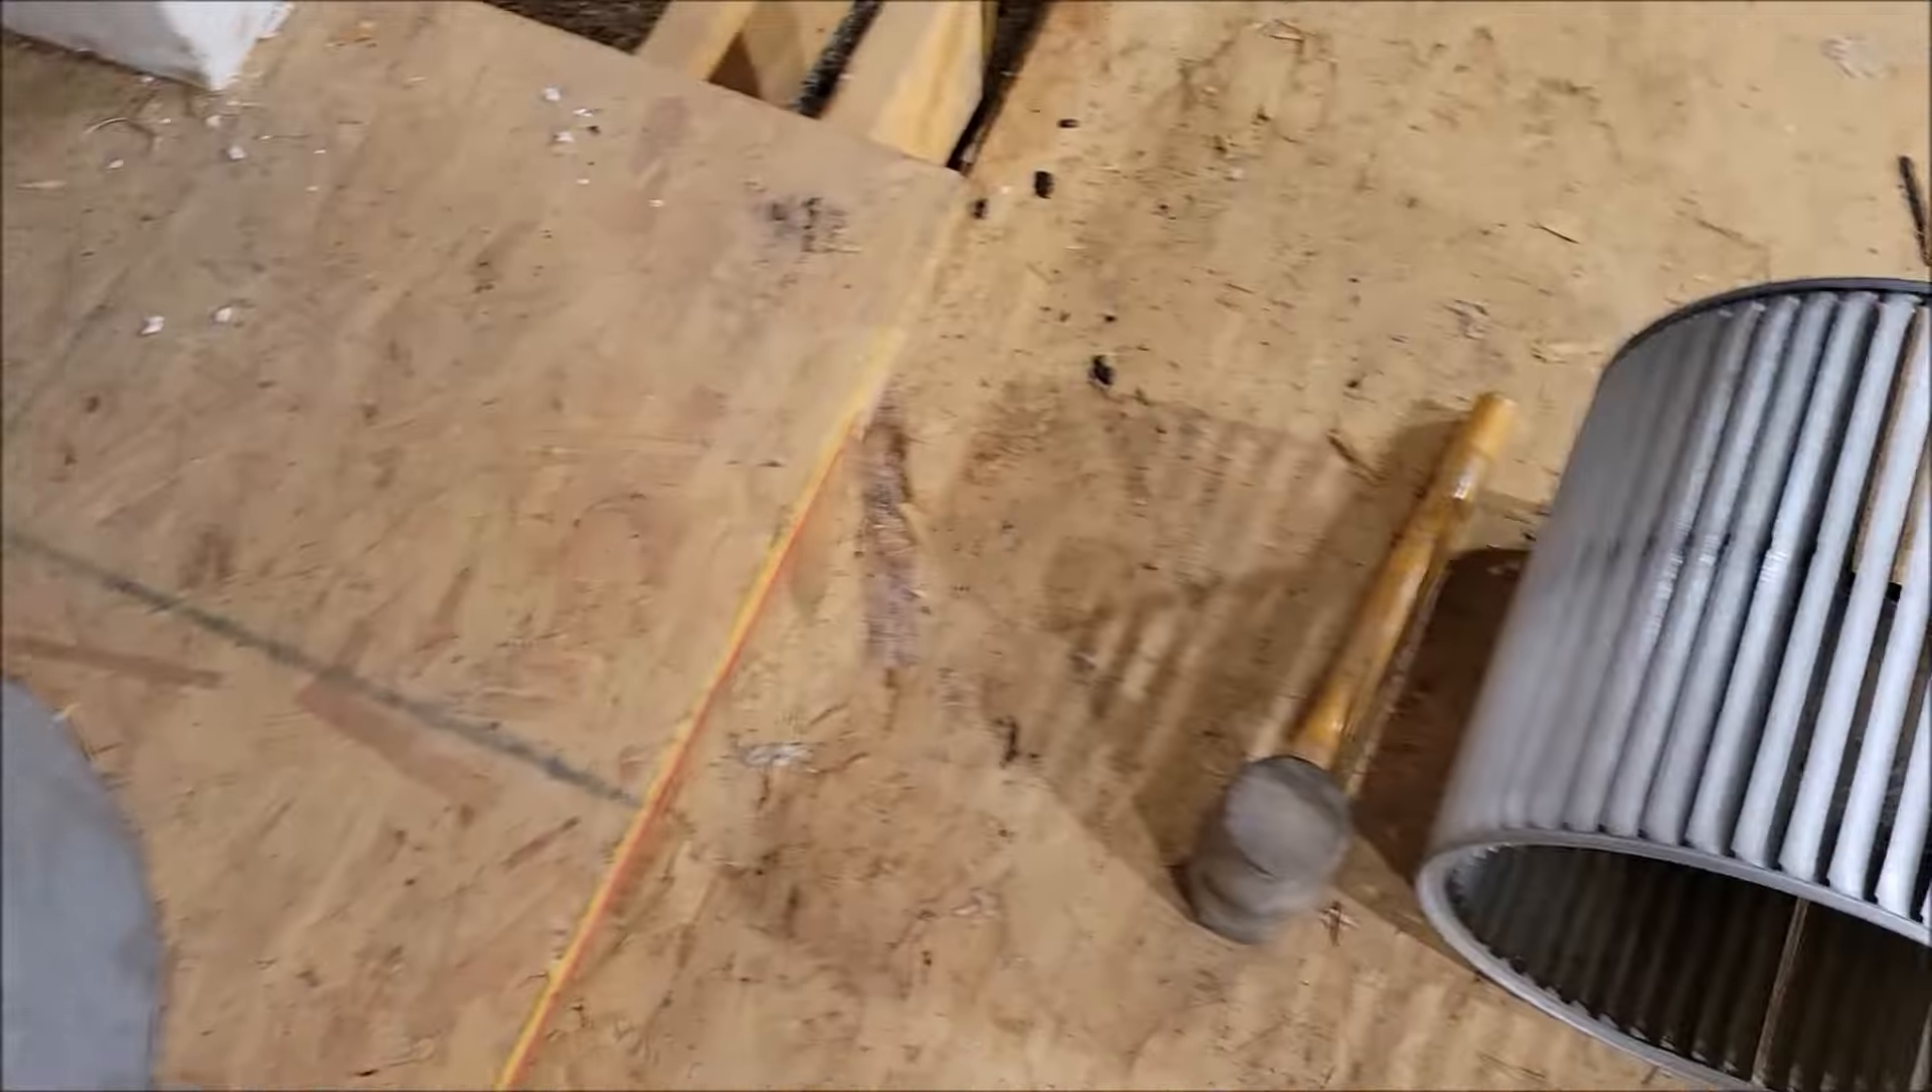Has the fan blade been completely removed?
Yes.